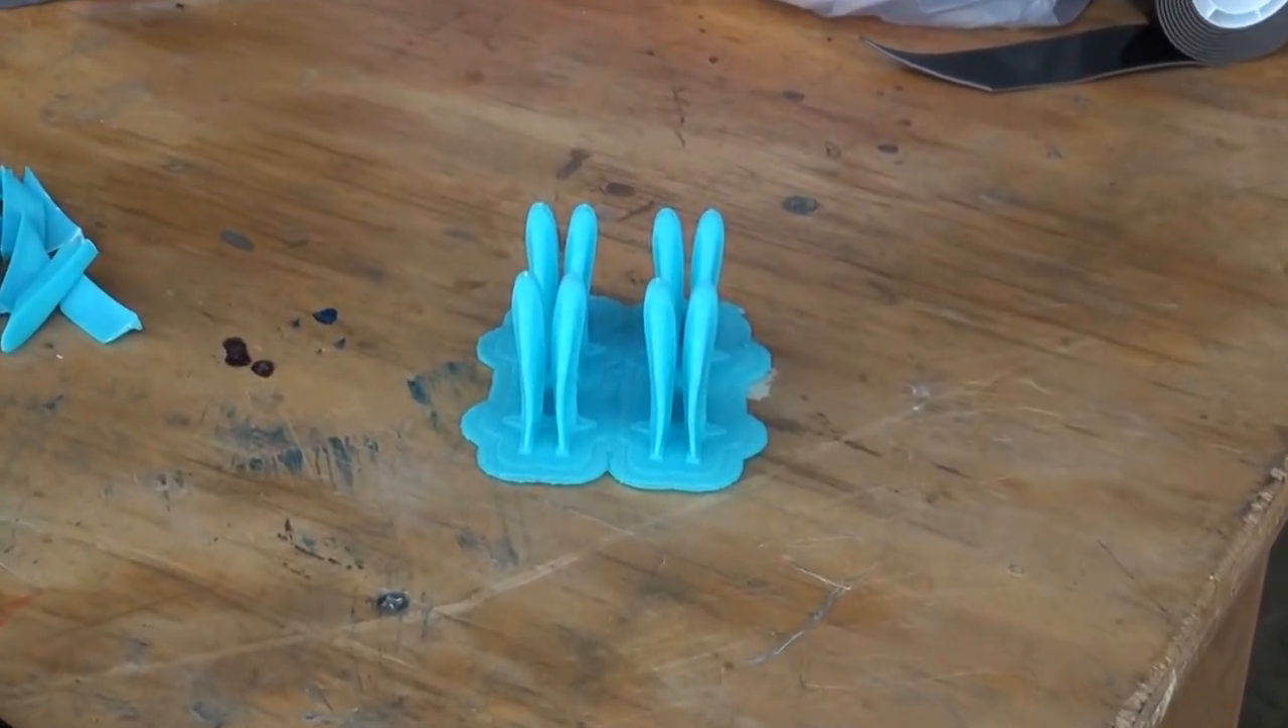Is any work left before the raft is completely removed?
Yes.